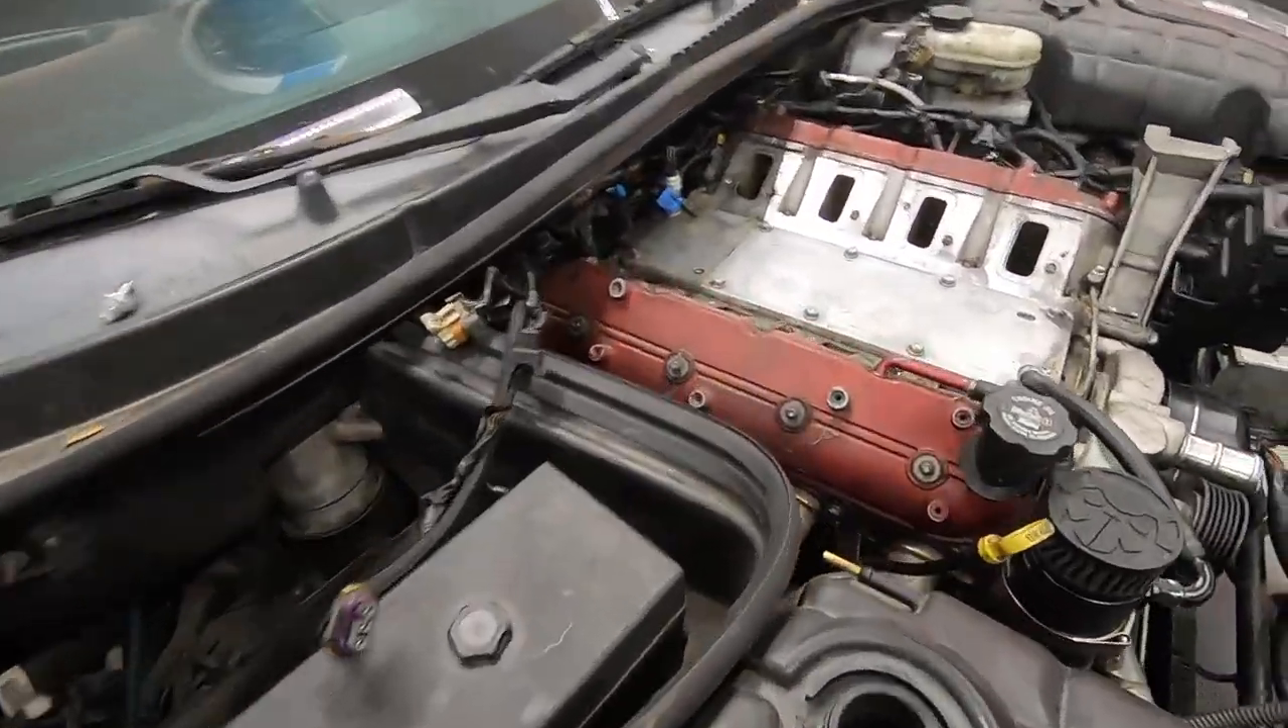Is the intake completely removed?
Yes.